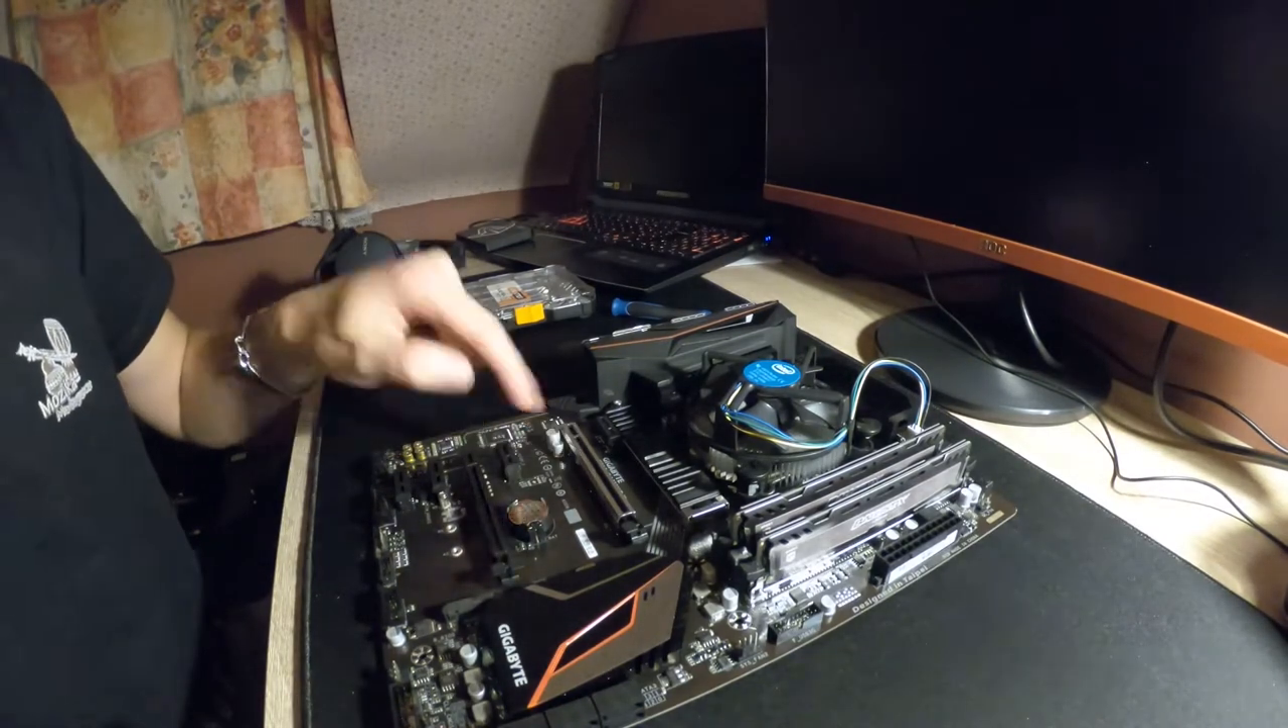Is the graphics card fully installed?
No.